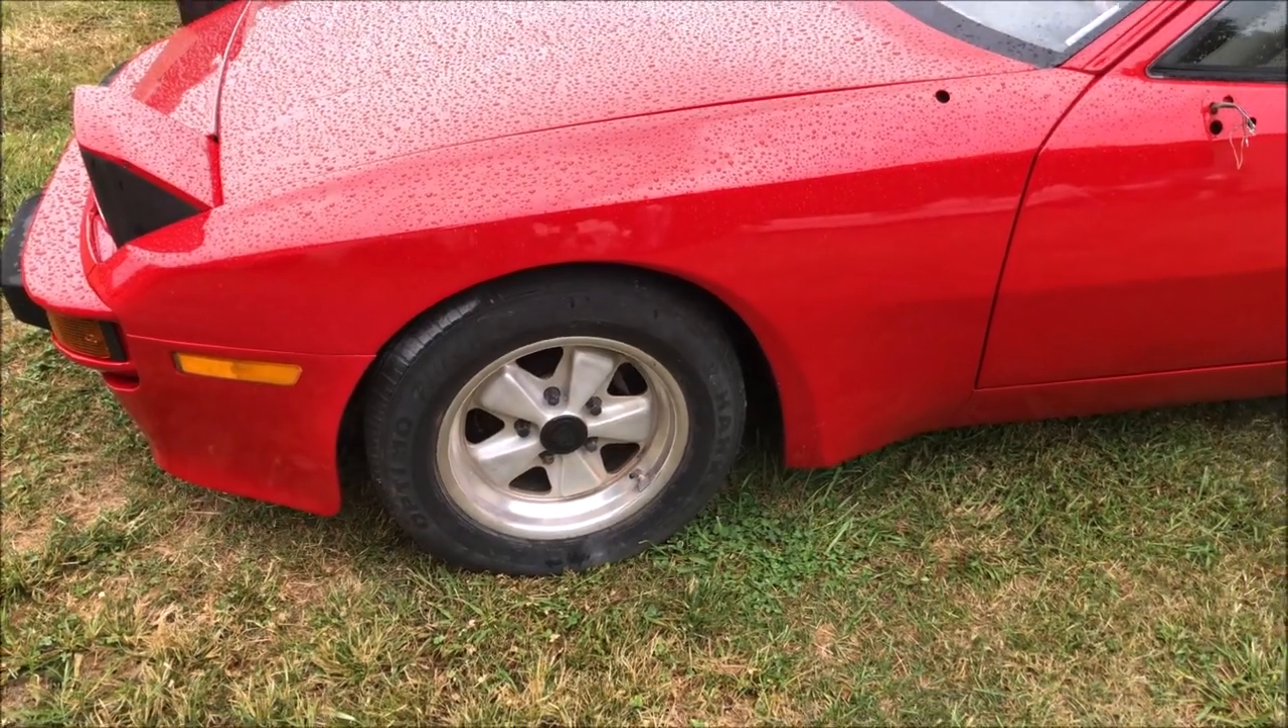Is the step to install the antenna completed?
No.